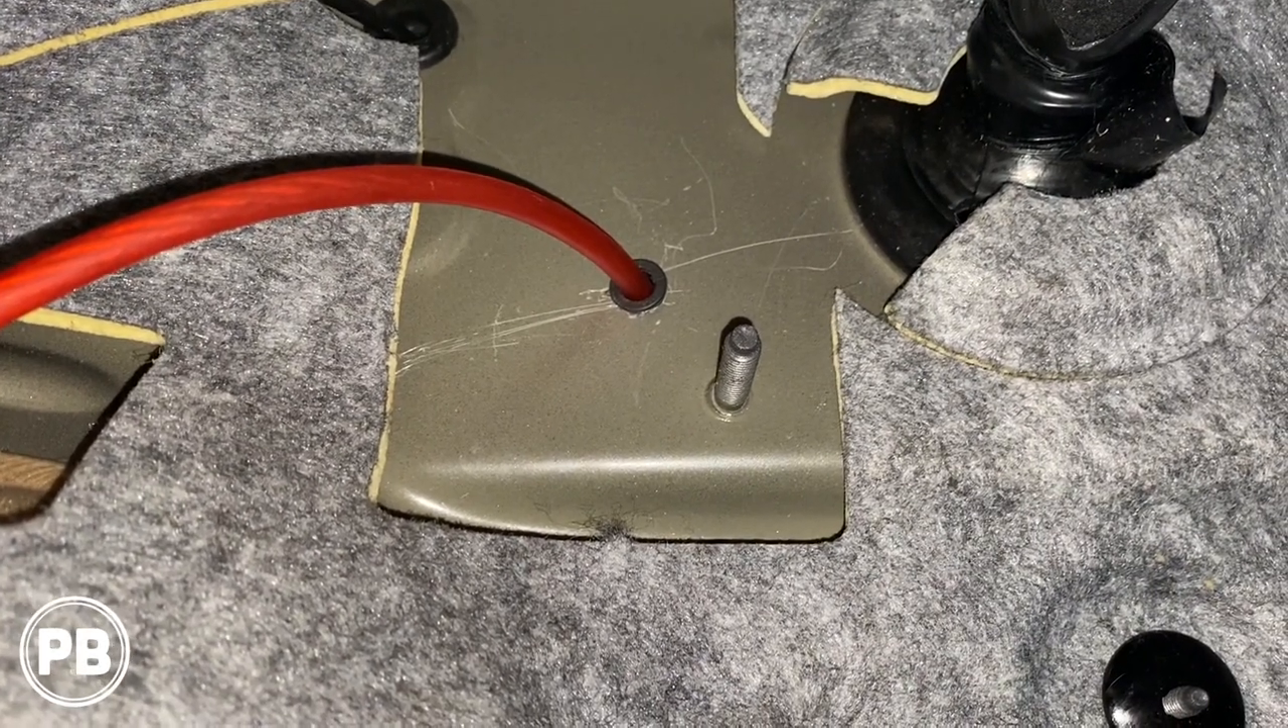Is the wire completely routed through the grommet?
Yes.